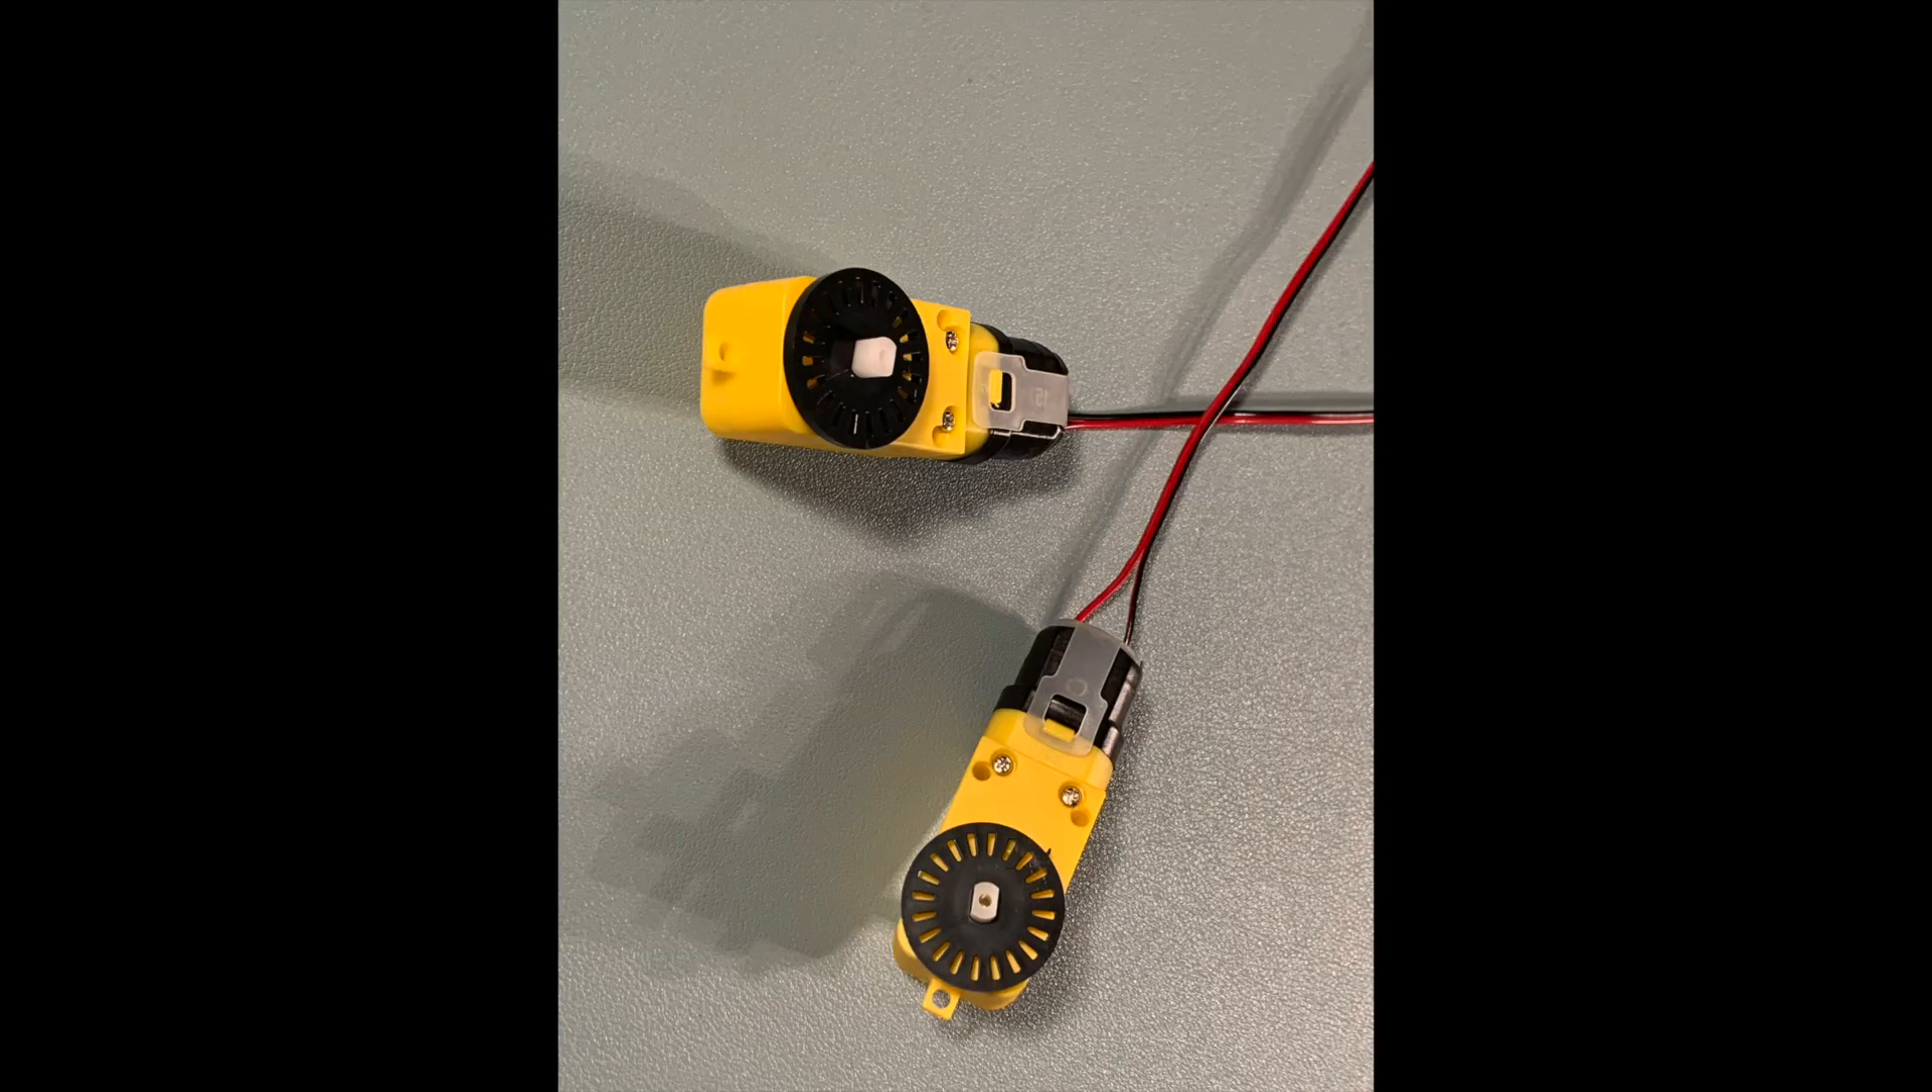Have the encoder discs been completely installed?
Yes.